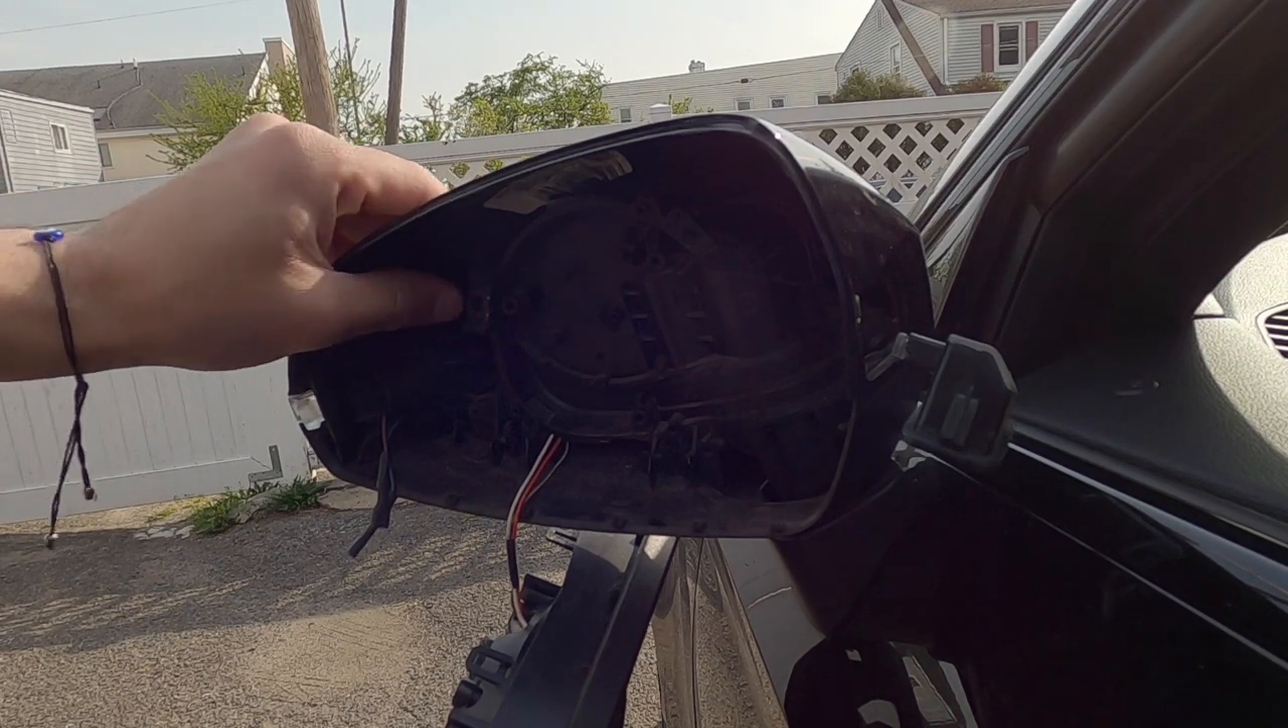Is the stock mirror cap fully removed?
No.